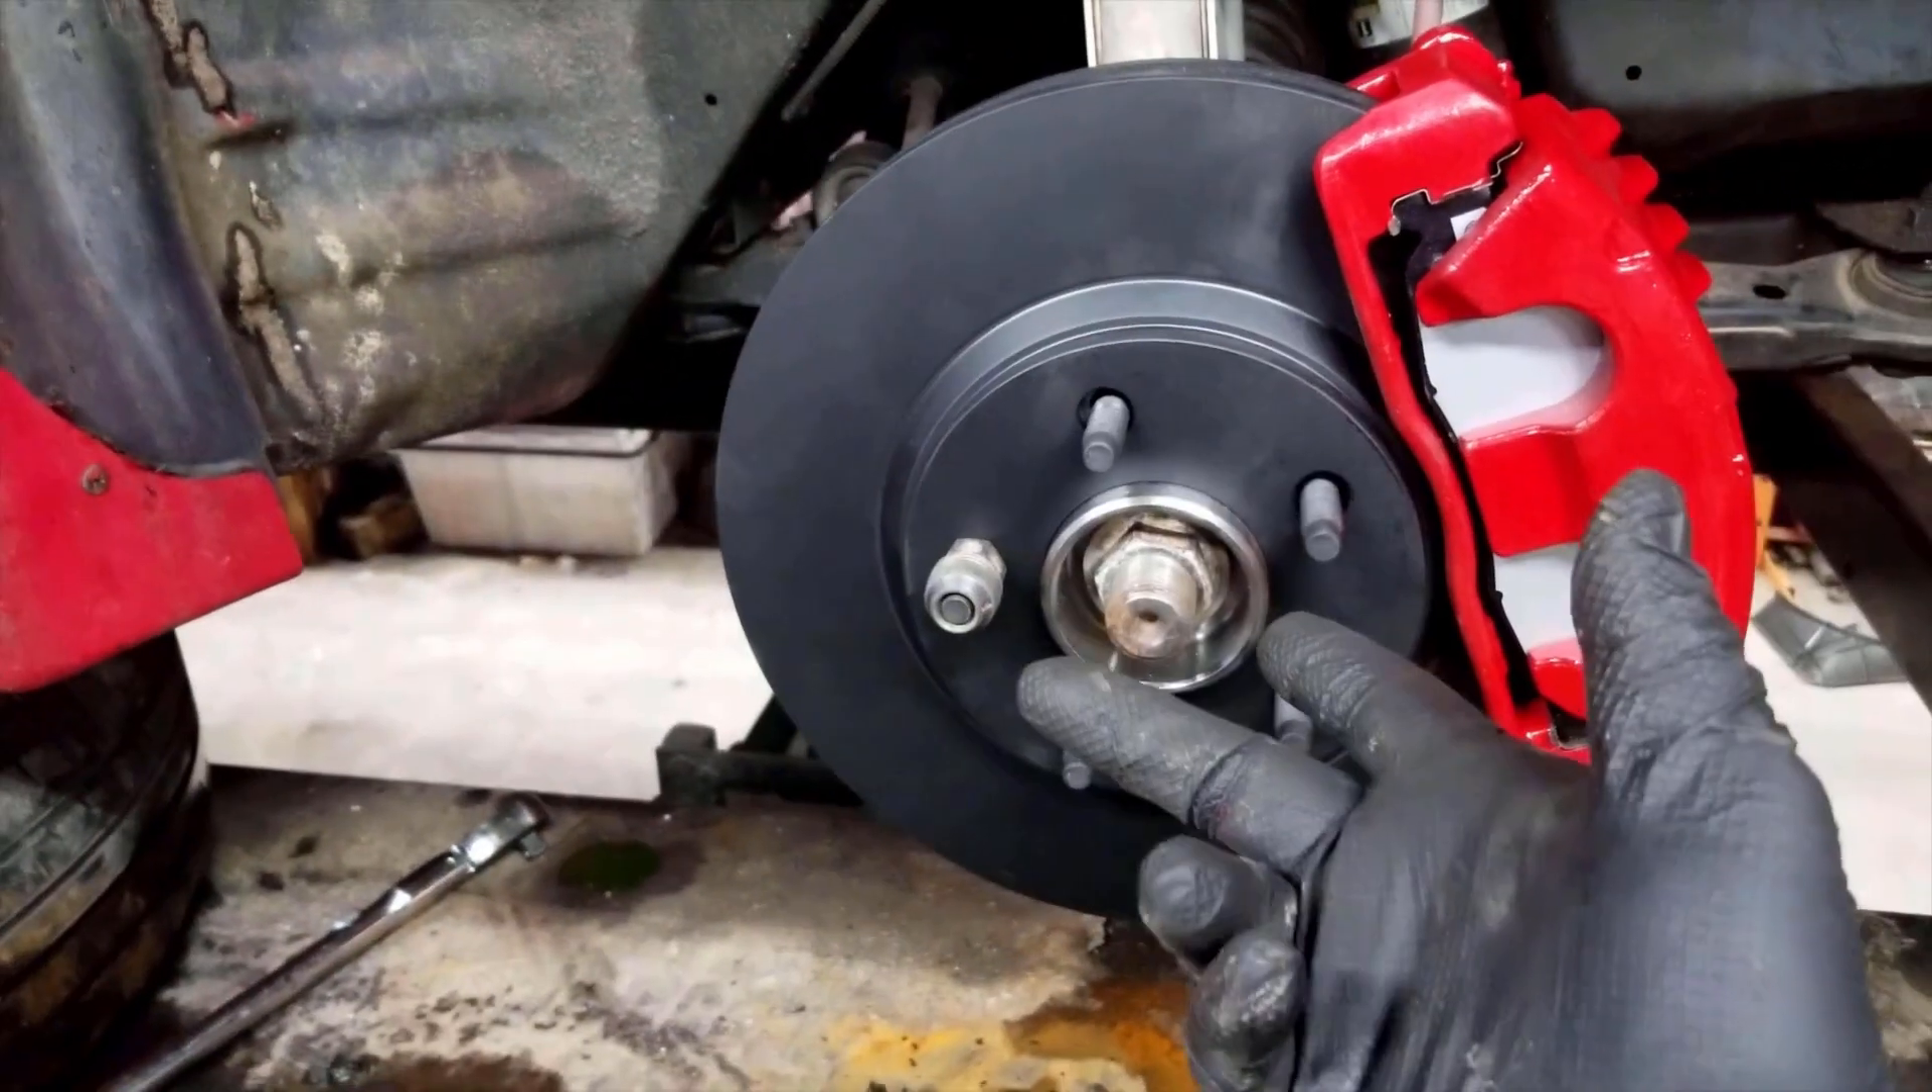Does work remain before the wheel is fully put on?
Yes.